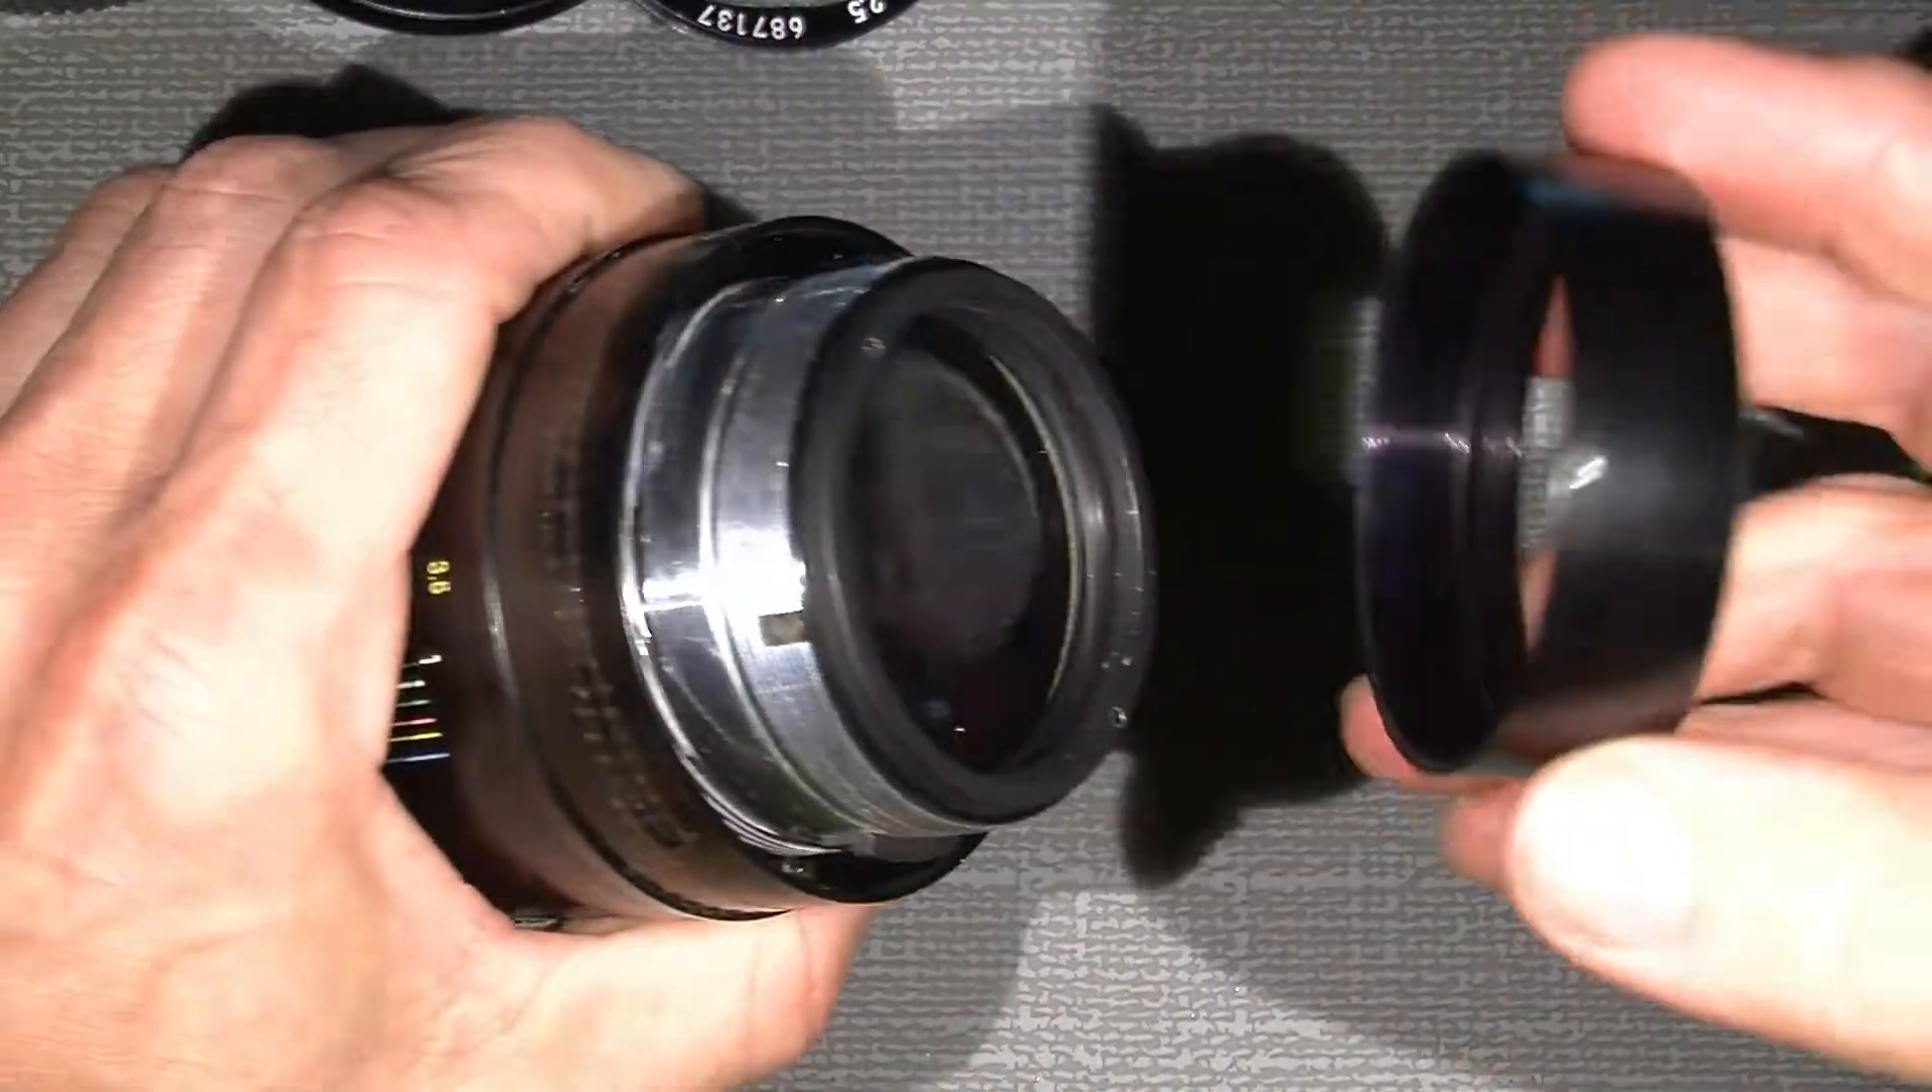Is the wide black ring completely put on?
No.